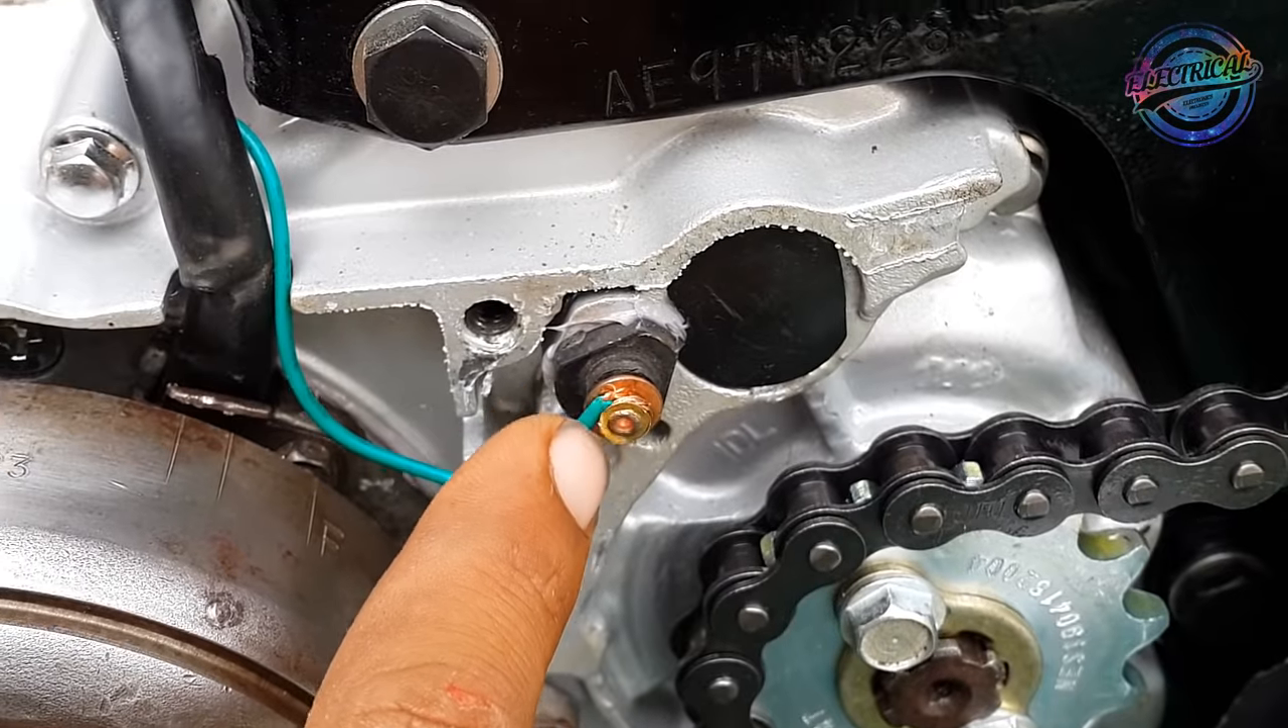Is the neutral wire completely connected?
Yes.